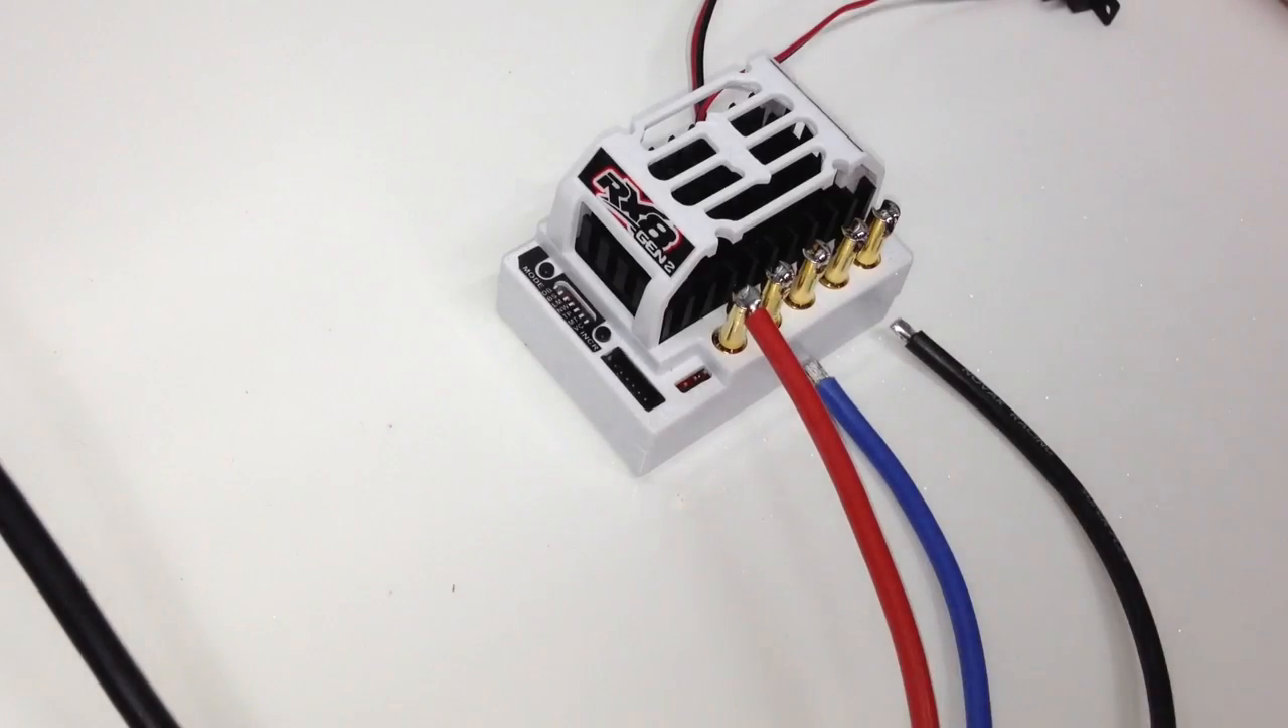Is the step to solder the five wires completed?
No.